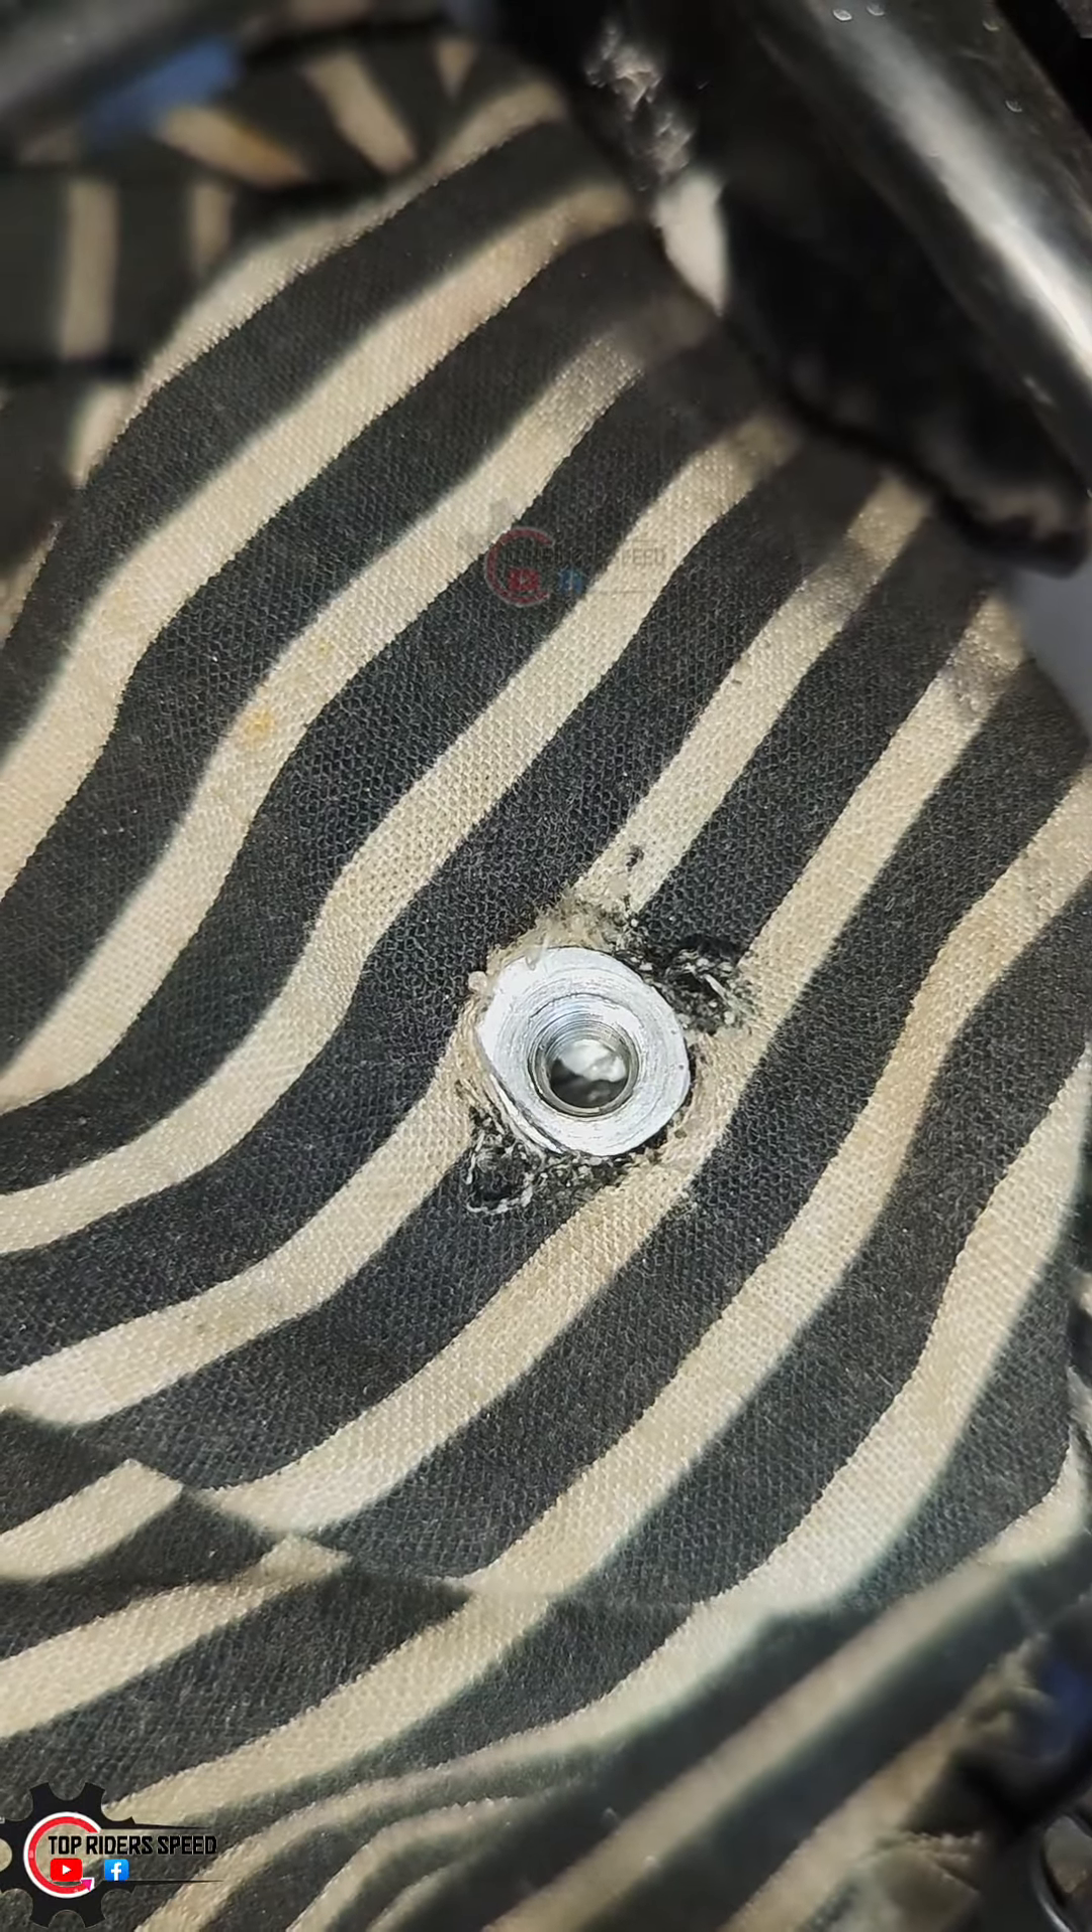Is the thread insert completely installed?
Yes.